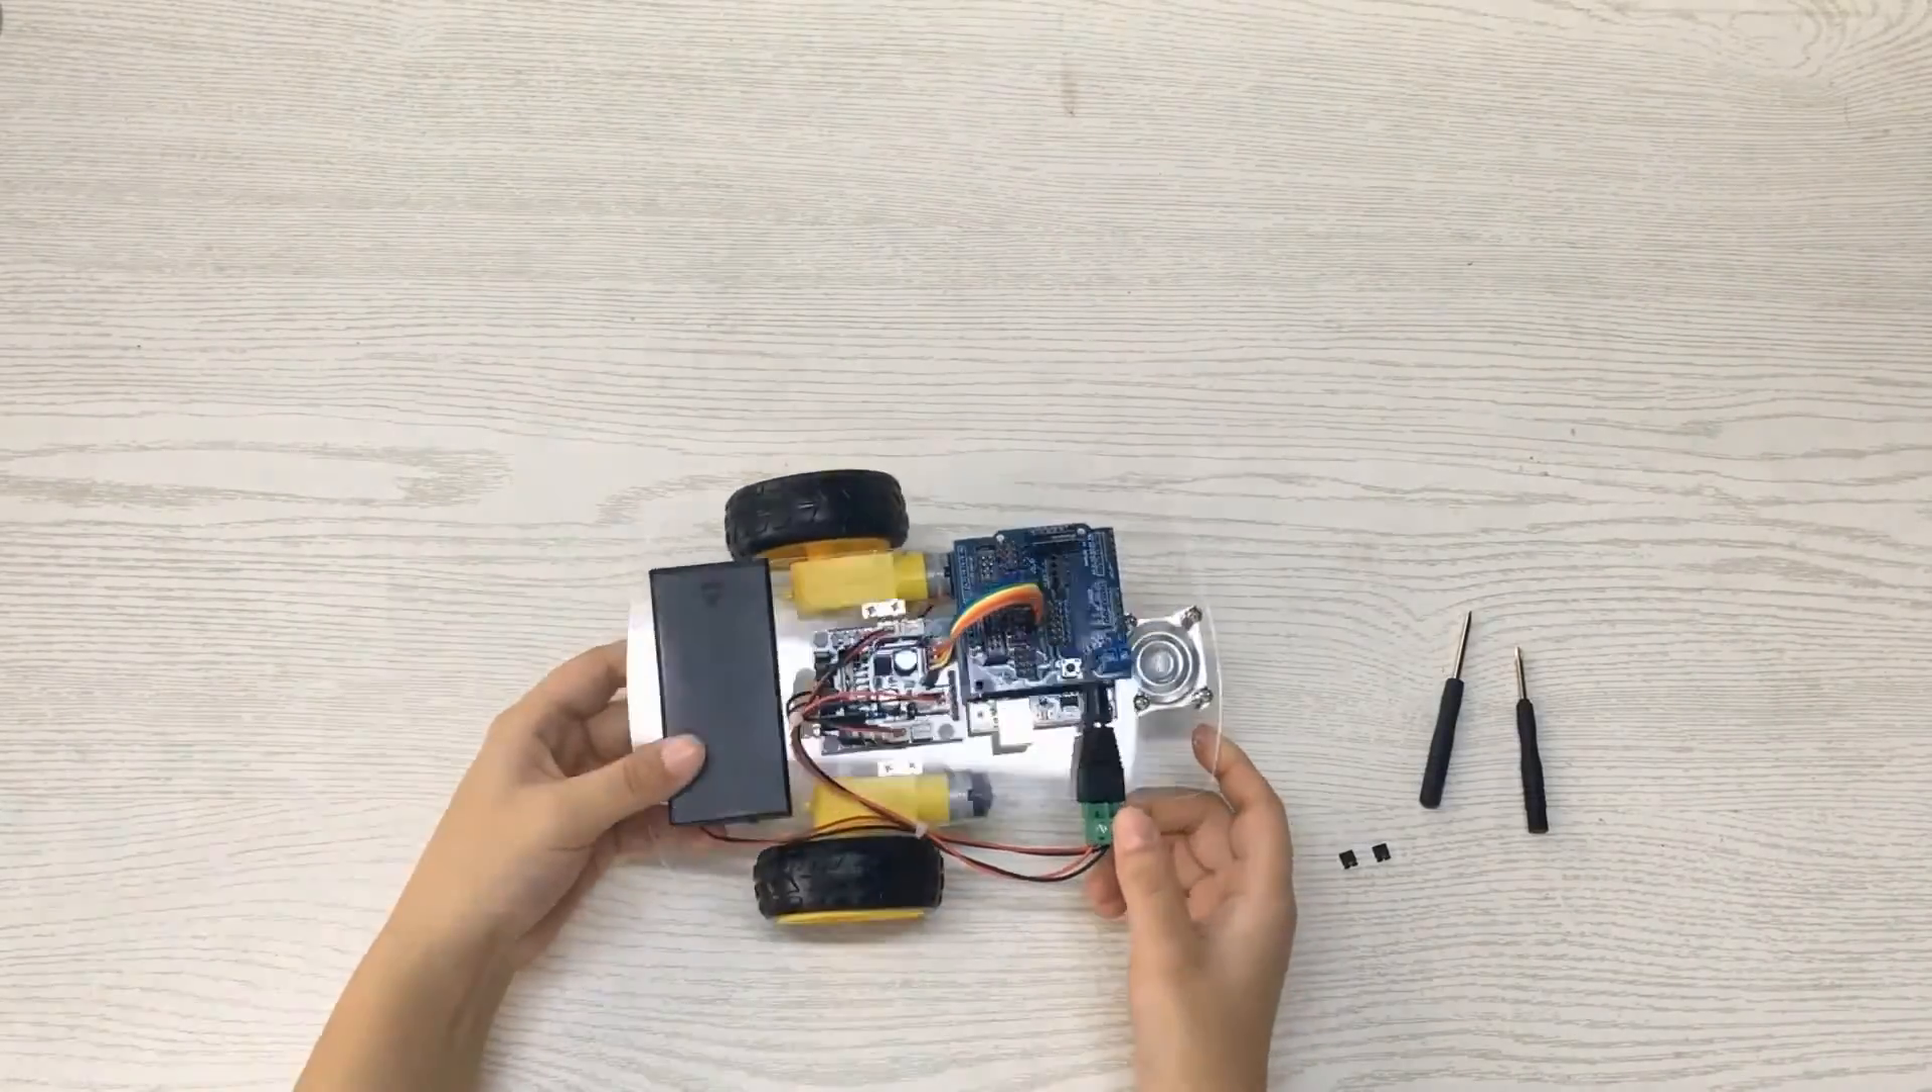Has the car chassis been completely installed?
Yes.